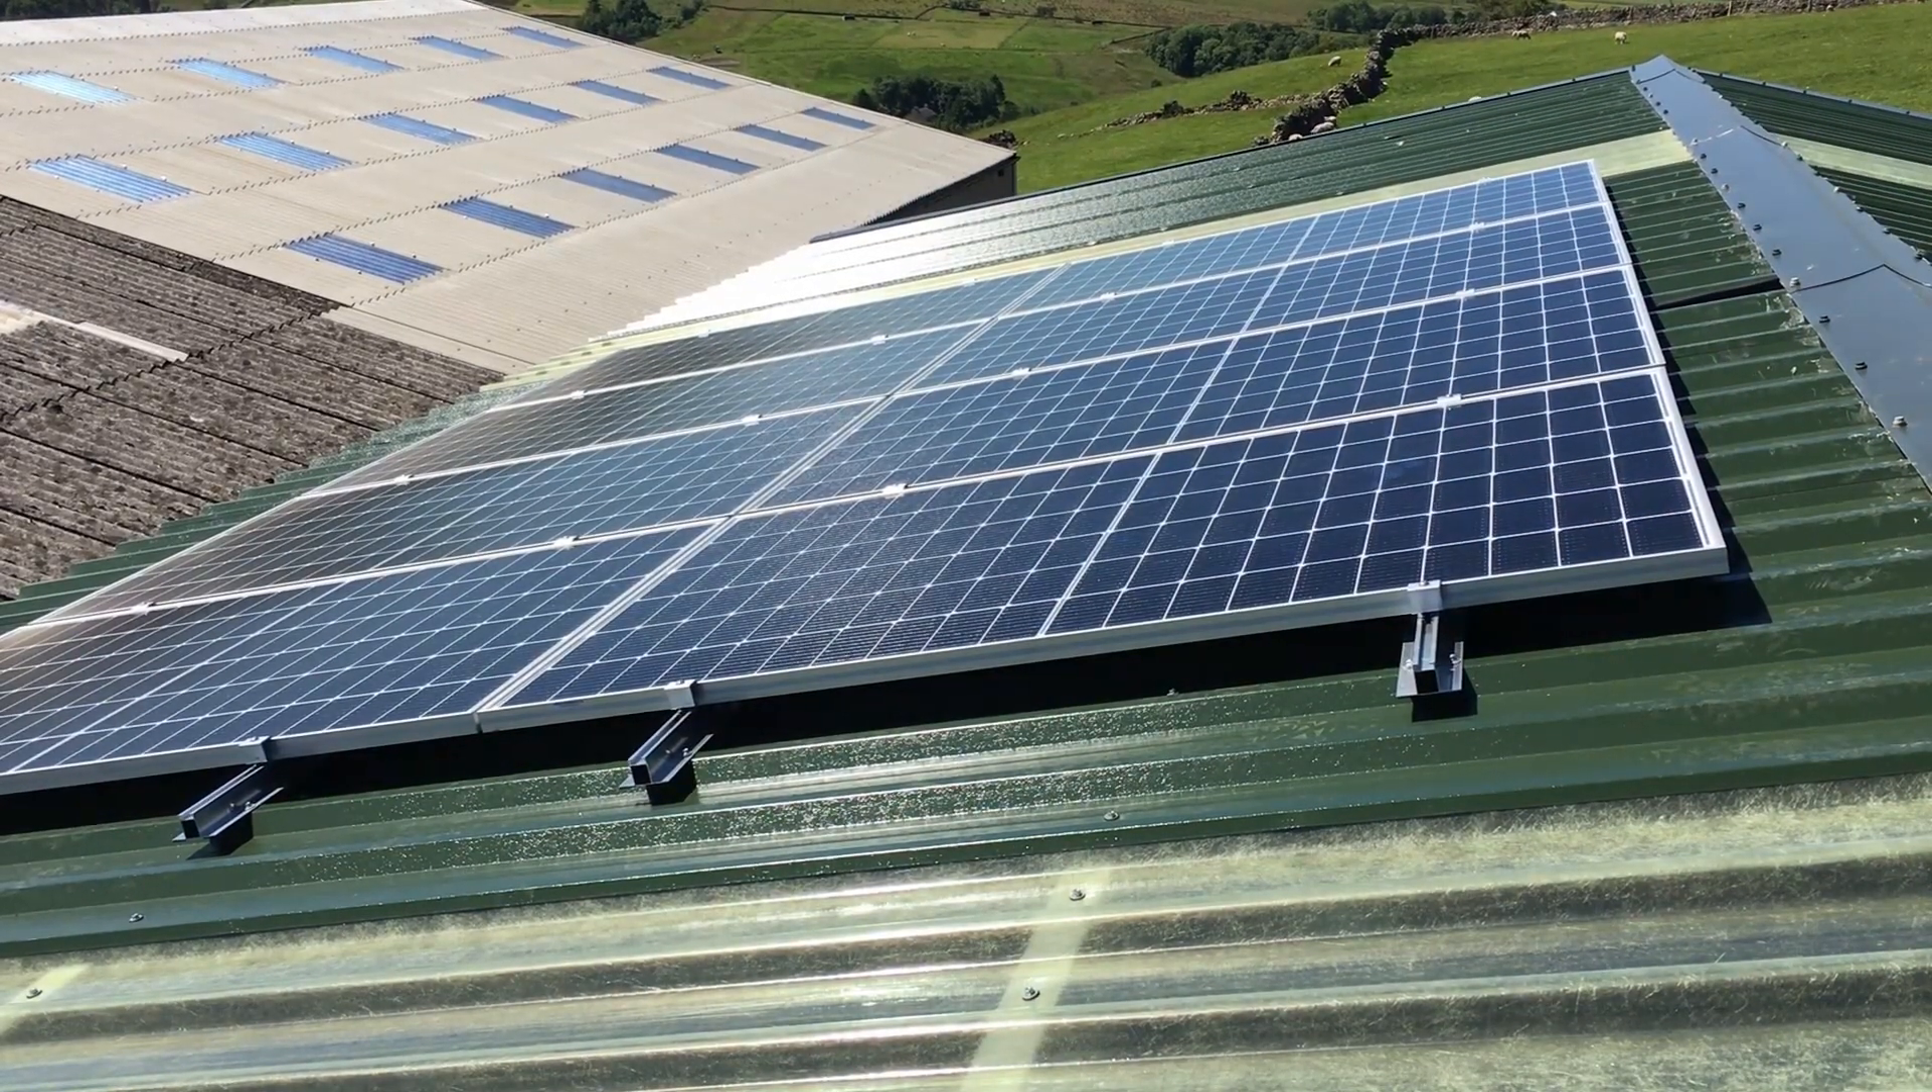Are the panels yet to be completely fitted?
No.